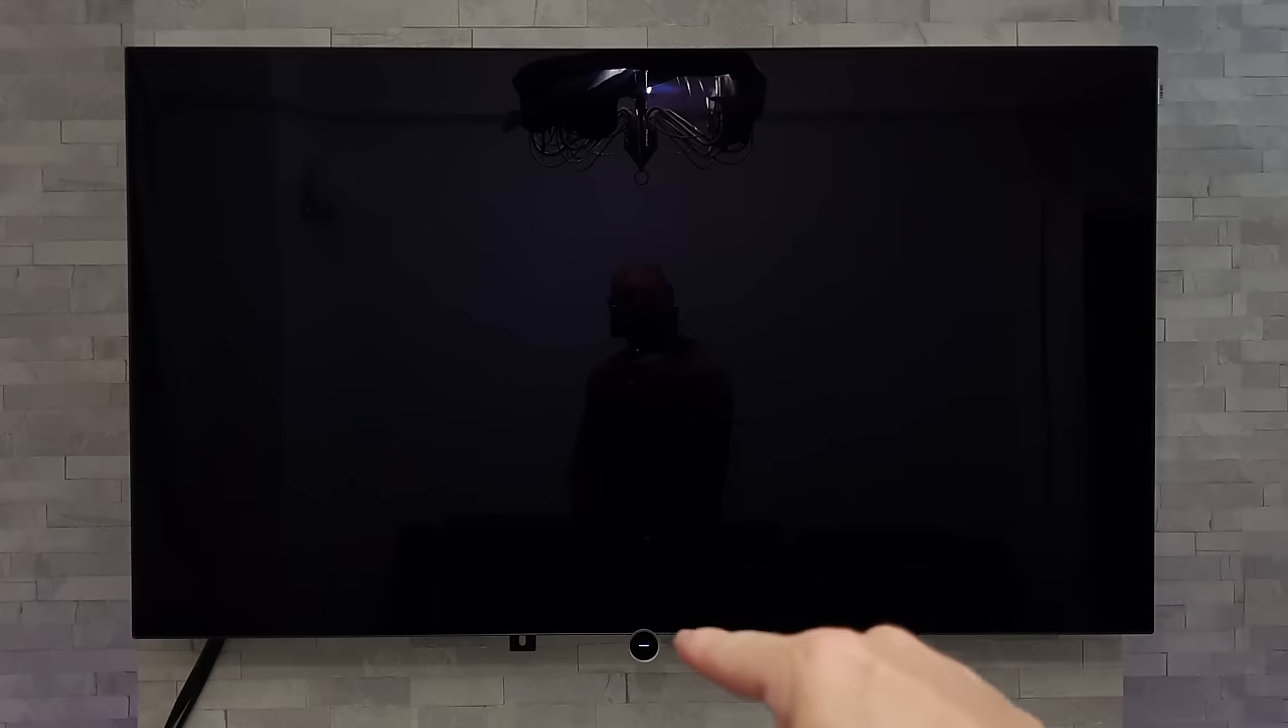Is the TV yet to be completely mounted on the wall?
No.